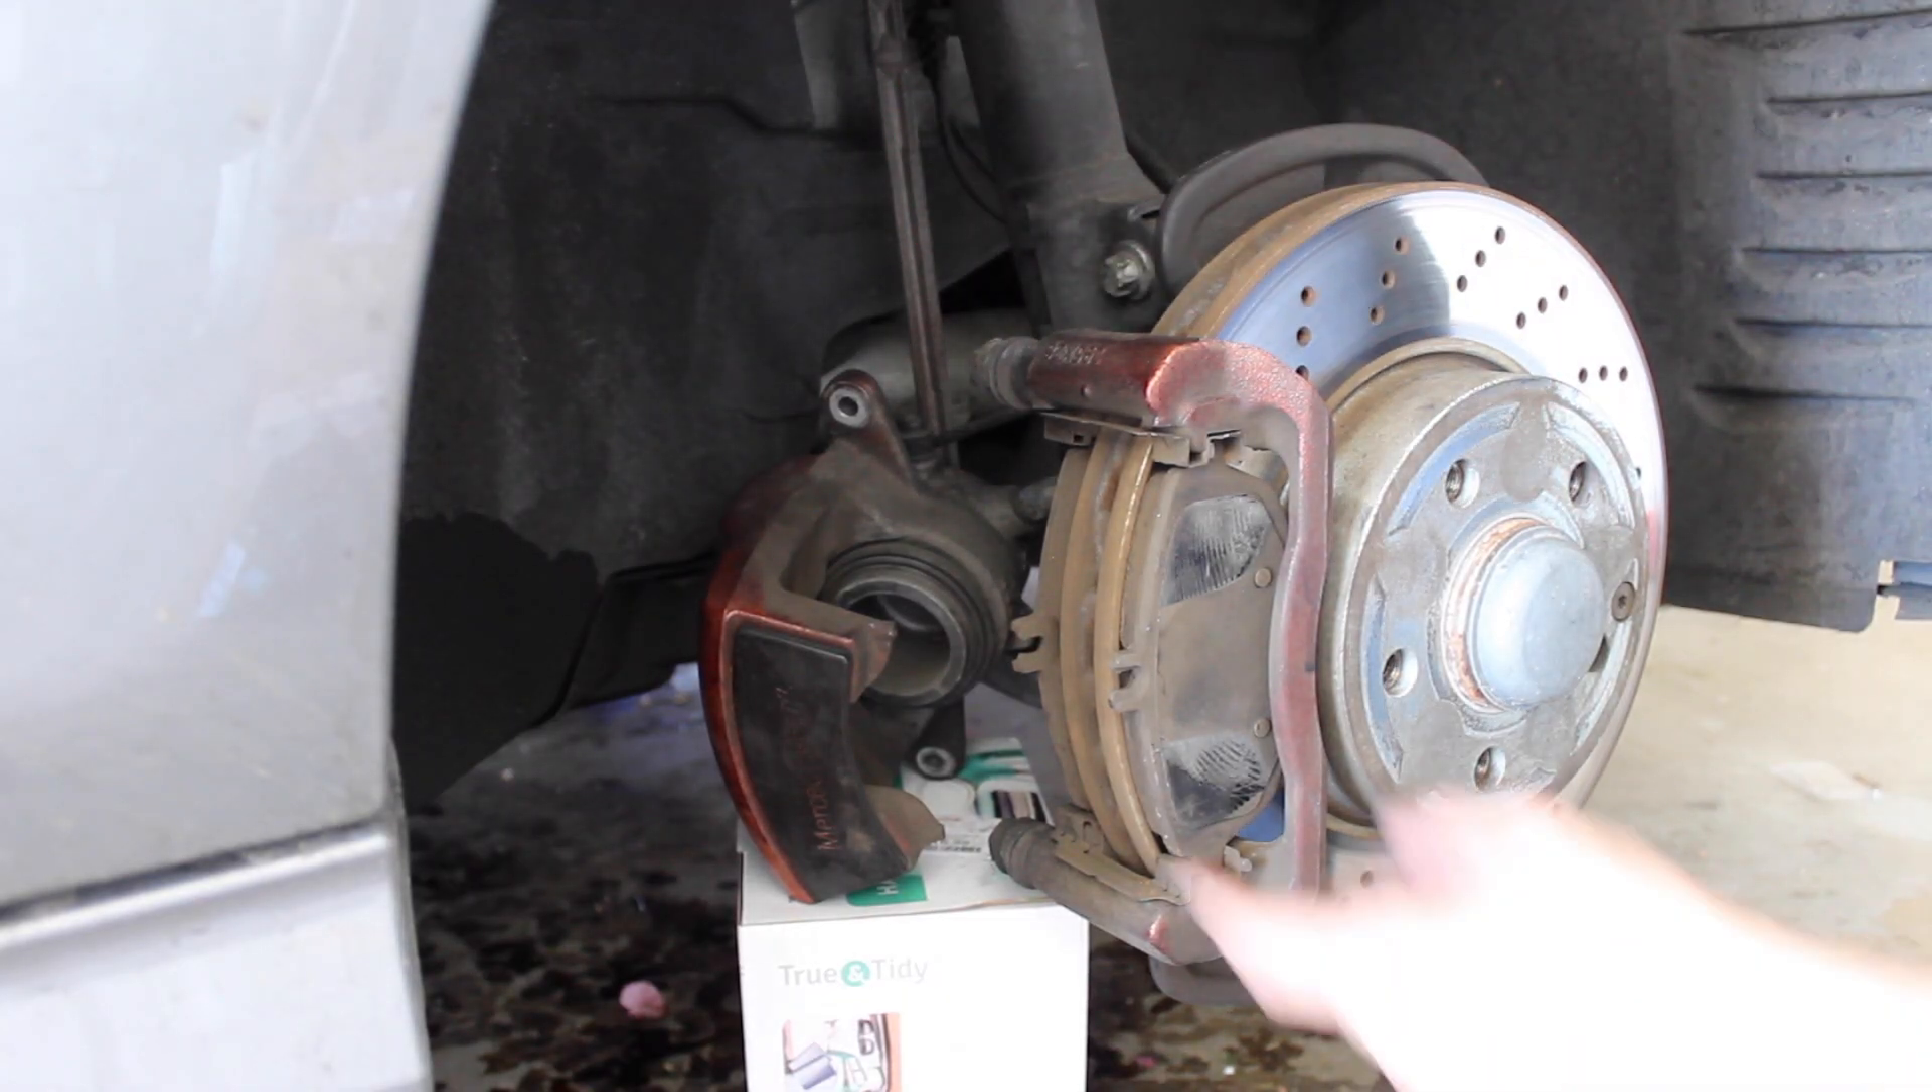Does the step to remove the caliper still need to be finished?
No.